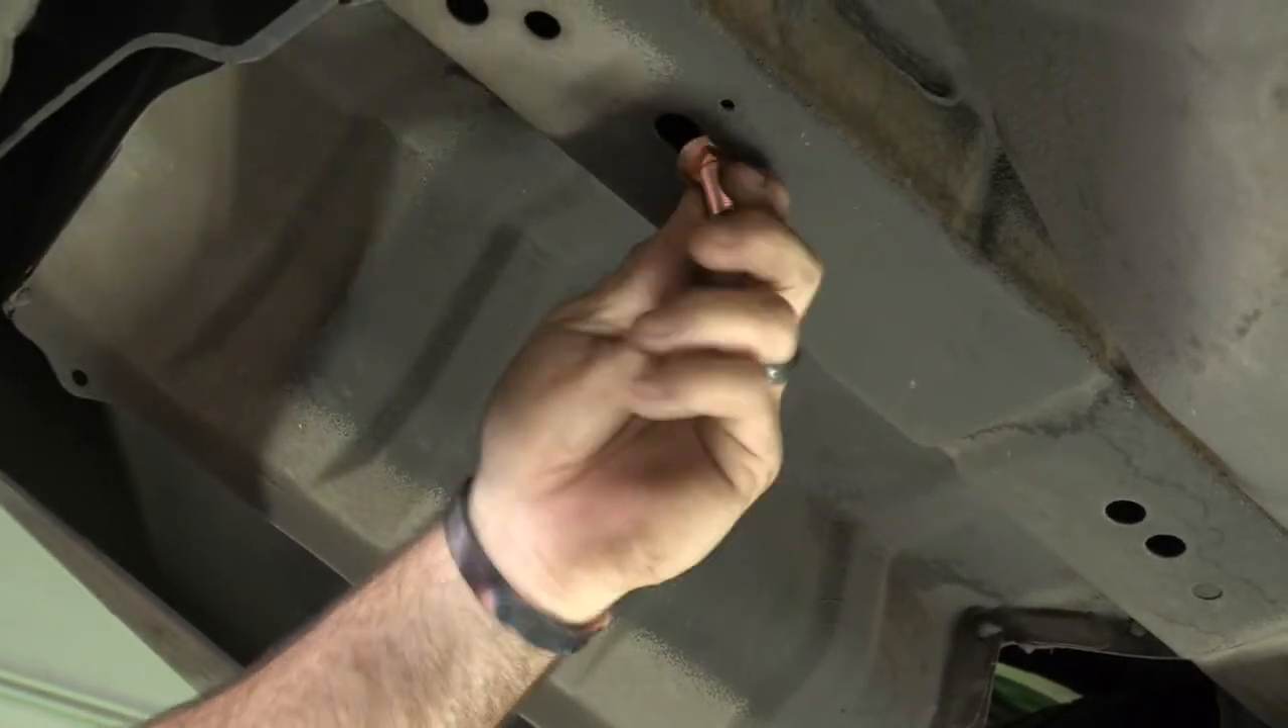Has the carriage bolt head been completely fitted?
No.